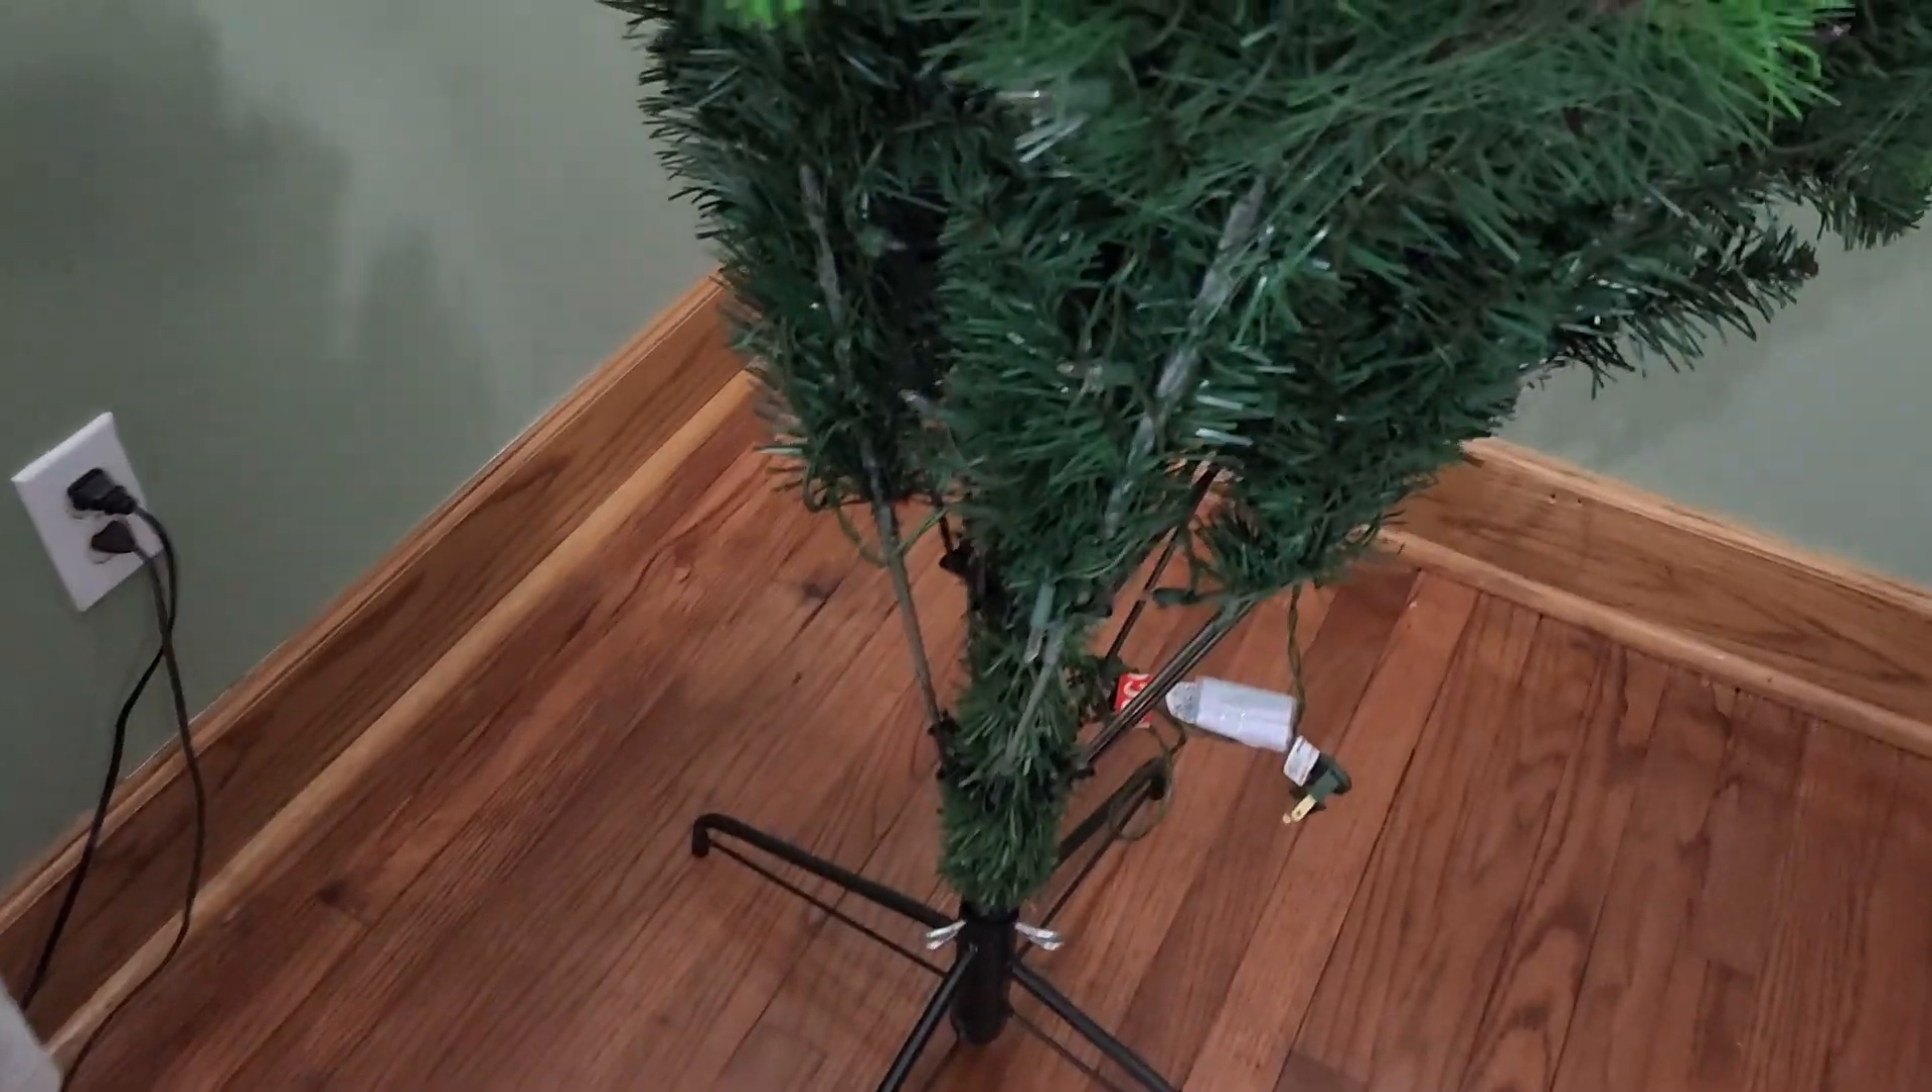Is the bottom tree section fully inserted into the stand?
Yes.